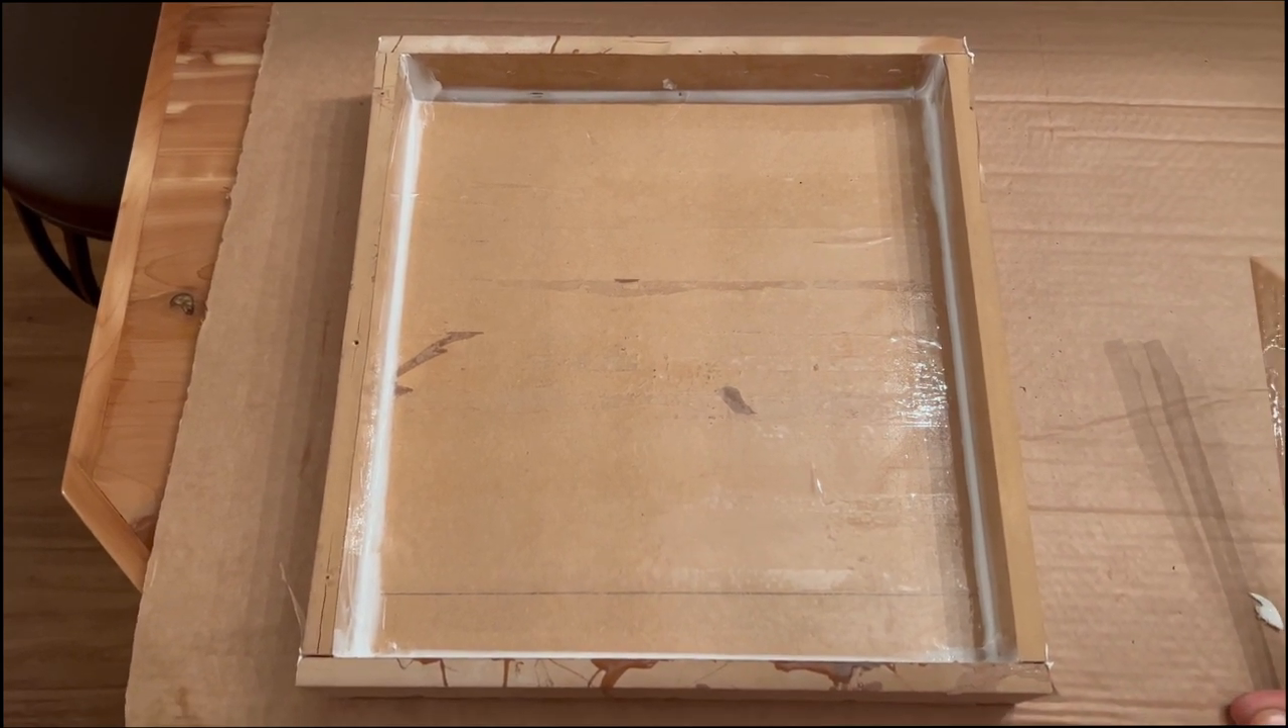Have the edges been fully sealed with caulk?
Yes.